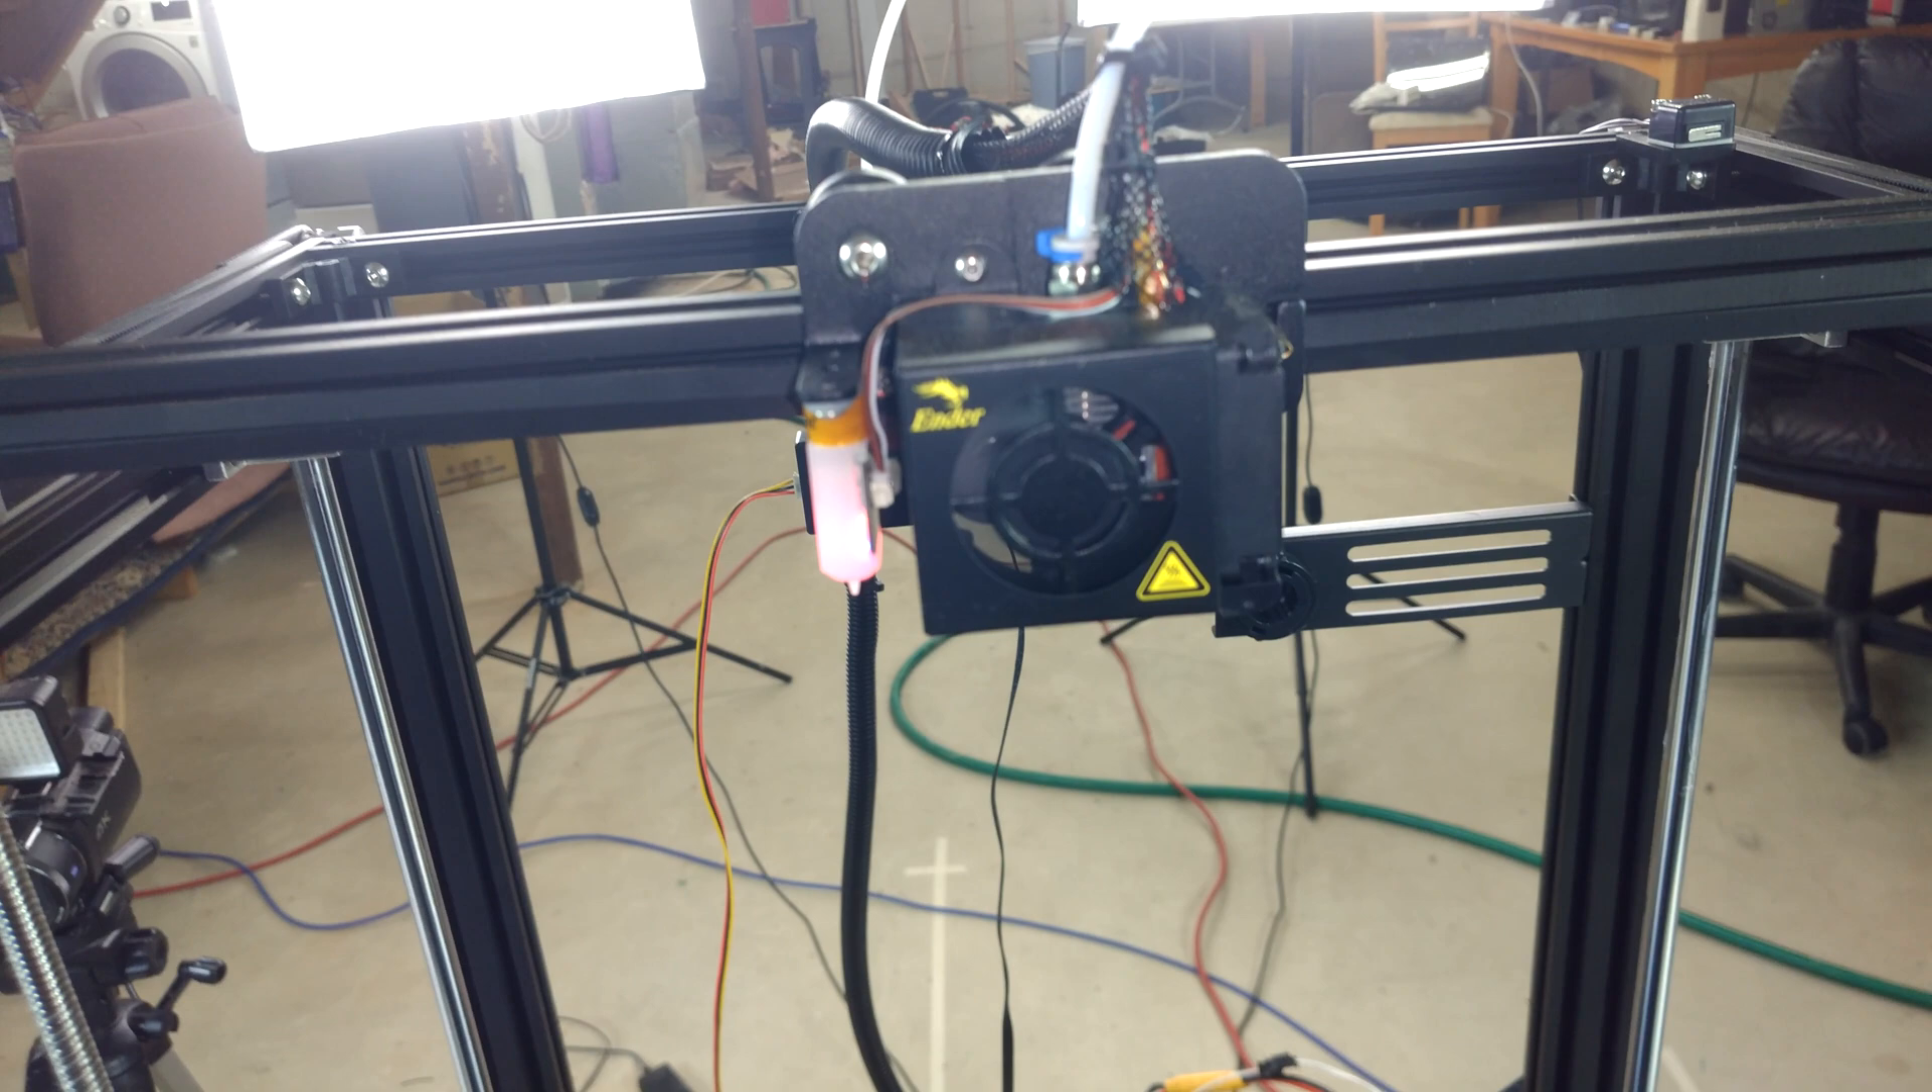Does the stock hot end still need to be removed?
Yes.